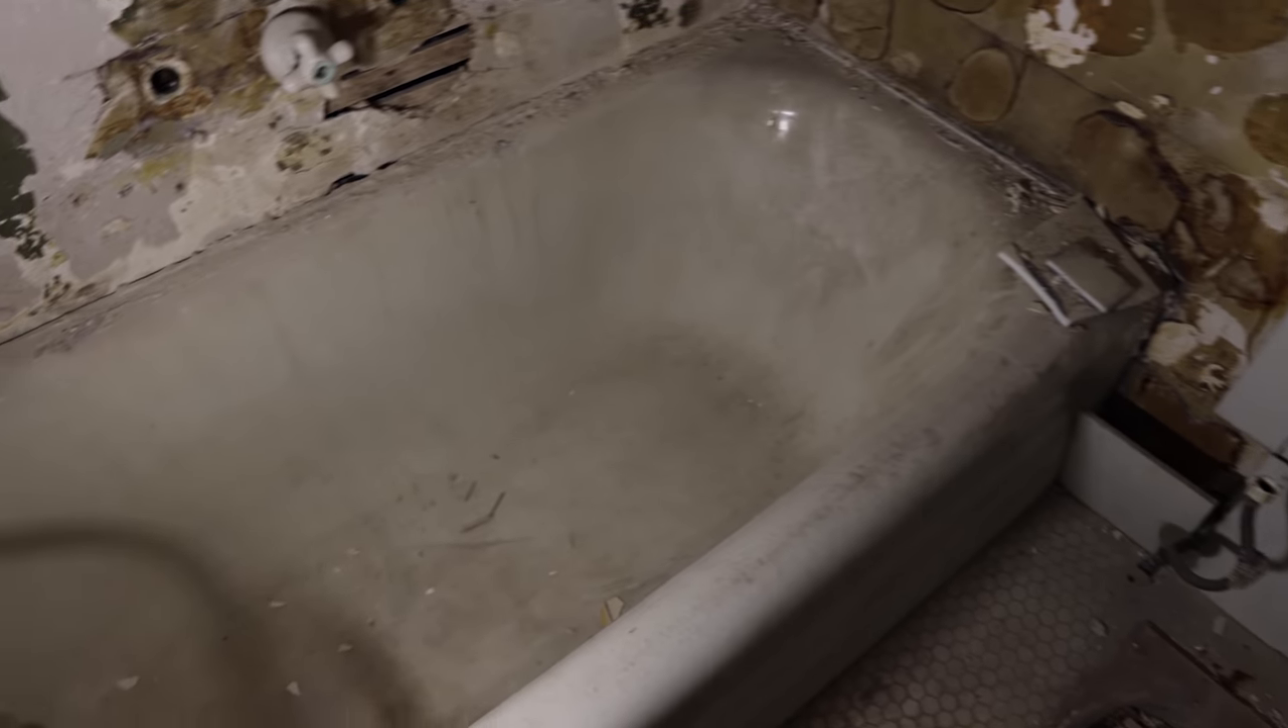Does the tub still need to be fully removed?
Yes.